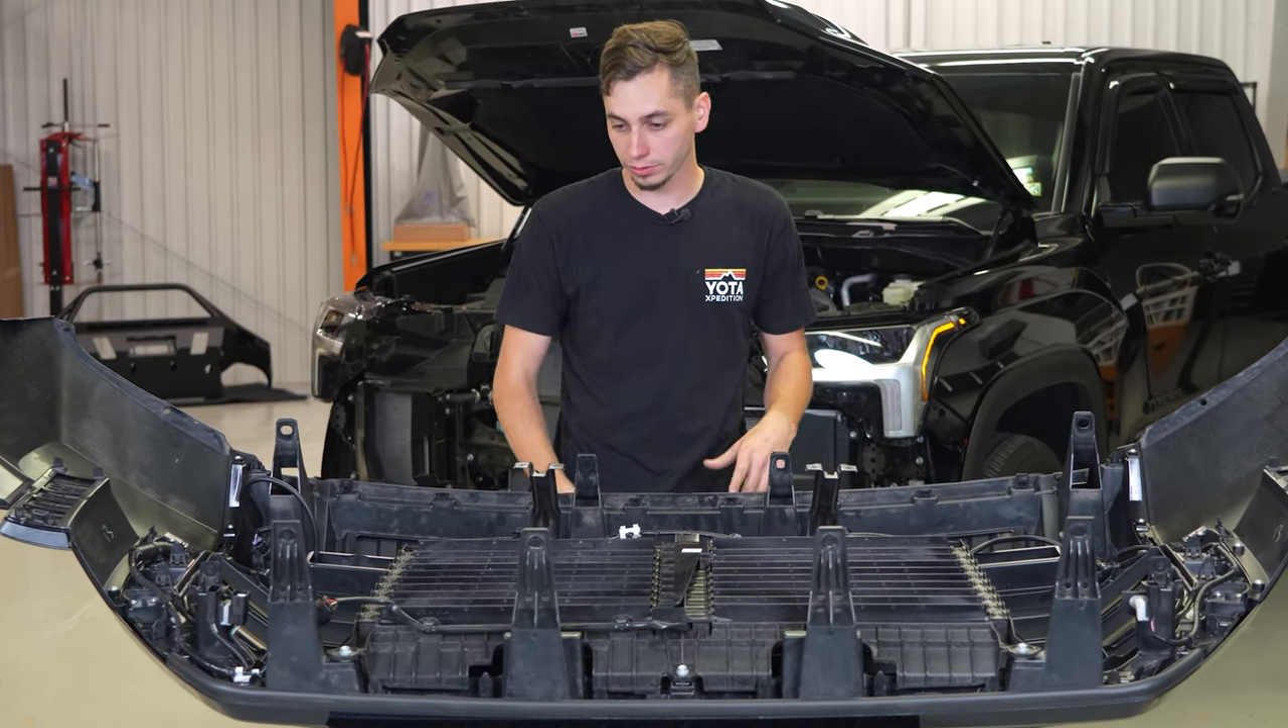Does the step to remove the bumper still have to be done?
No.